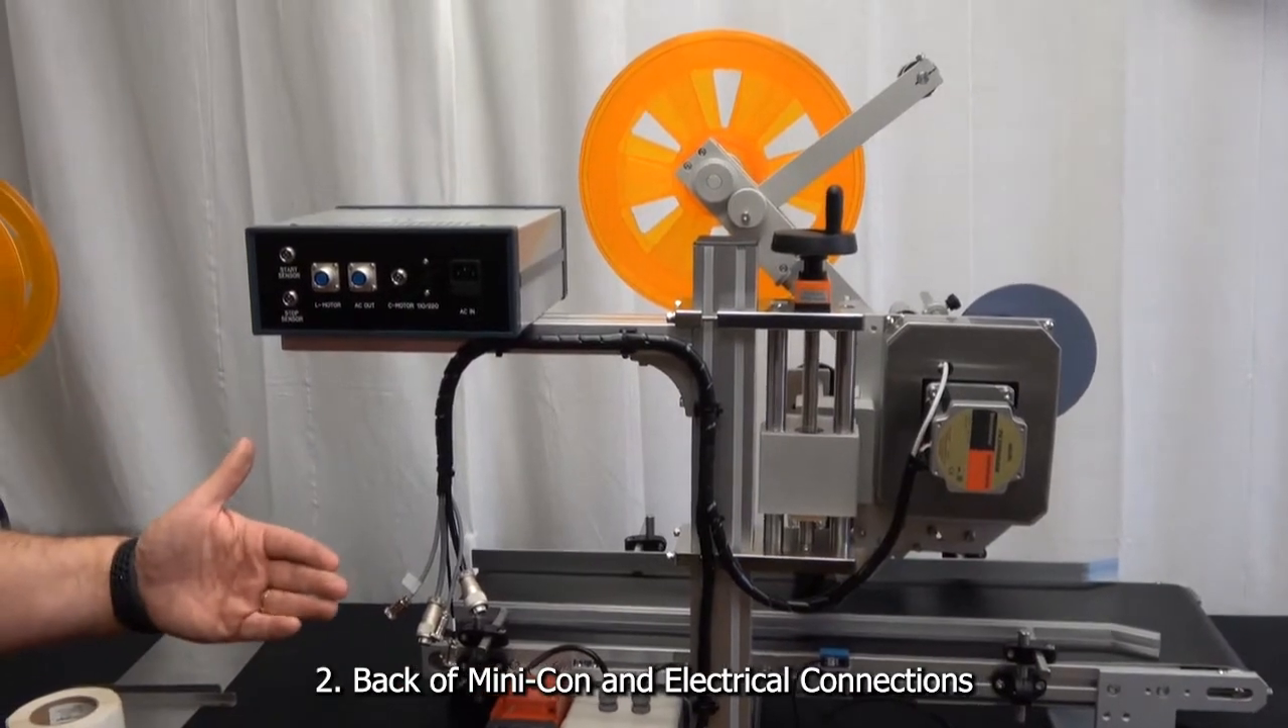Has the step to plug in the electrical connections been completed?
No.